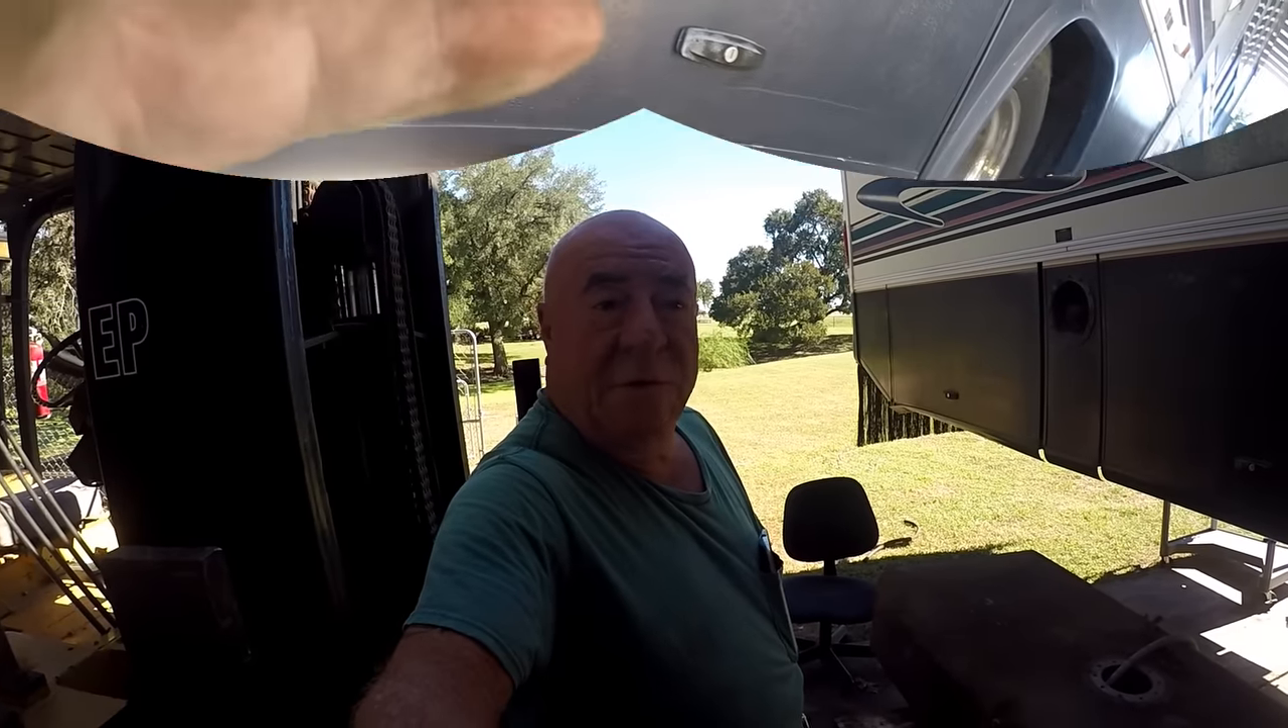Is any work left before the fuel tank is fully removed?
No.